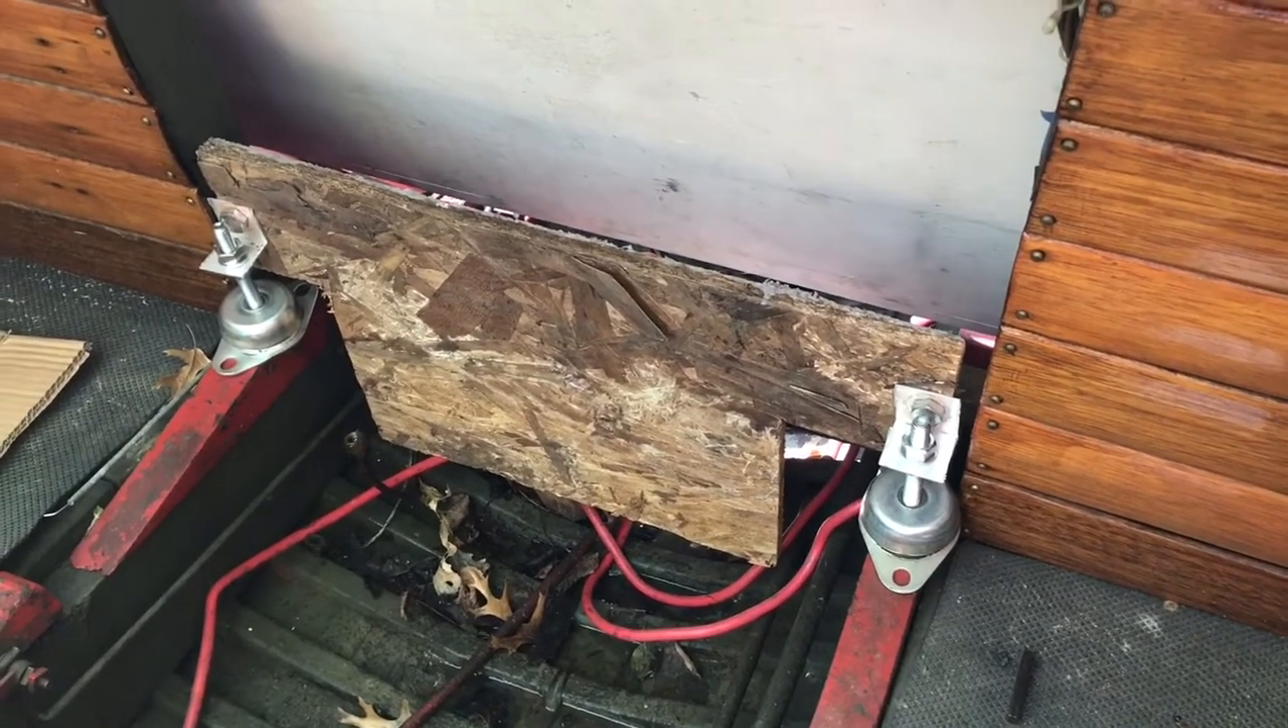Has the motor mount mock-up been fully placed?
Yes.